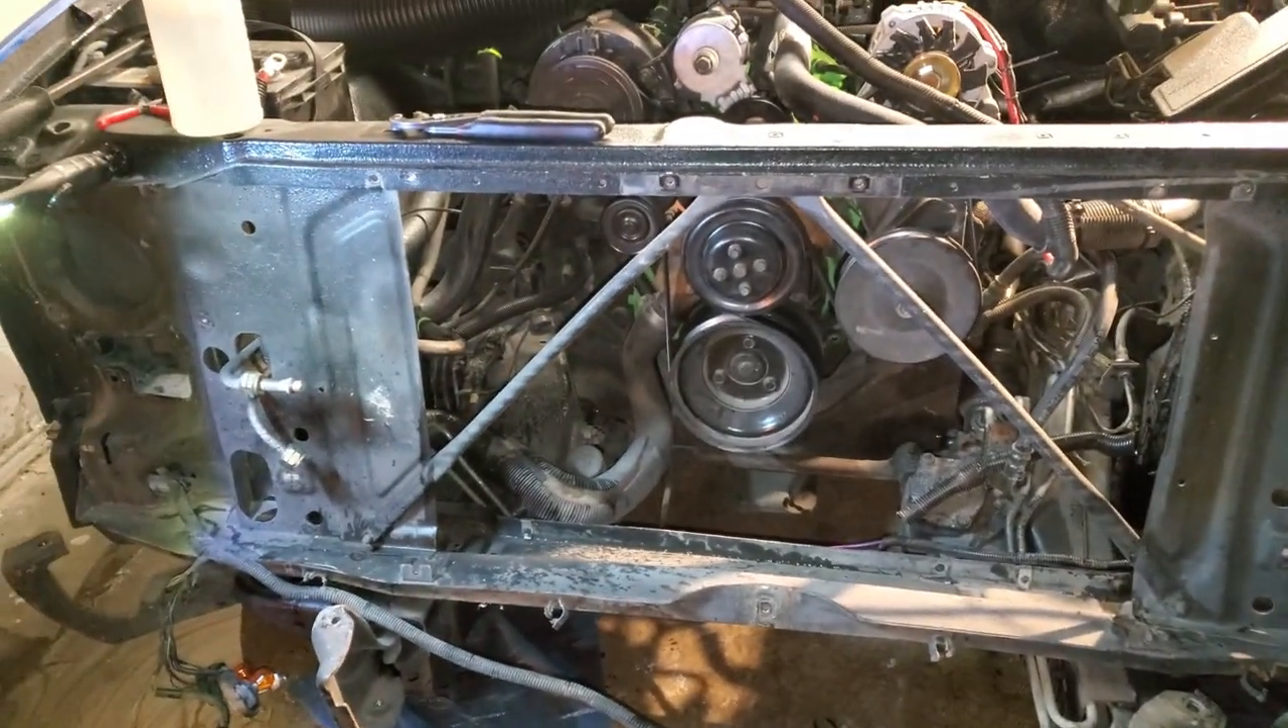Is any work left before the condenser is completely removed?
No.